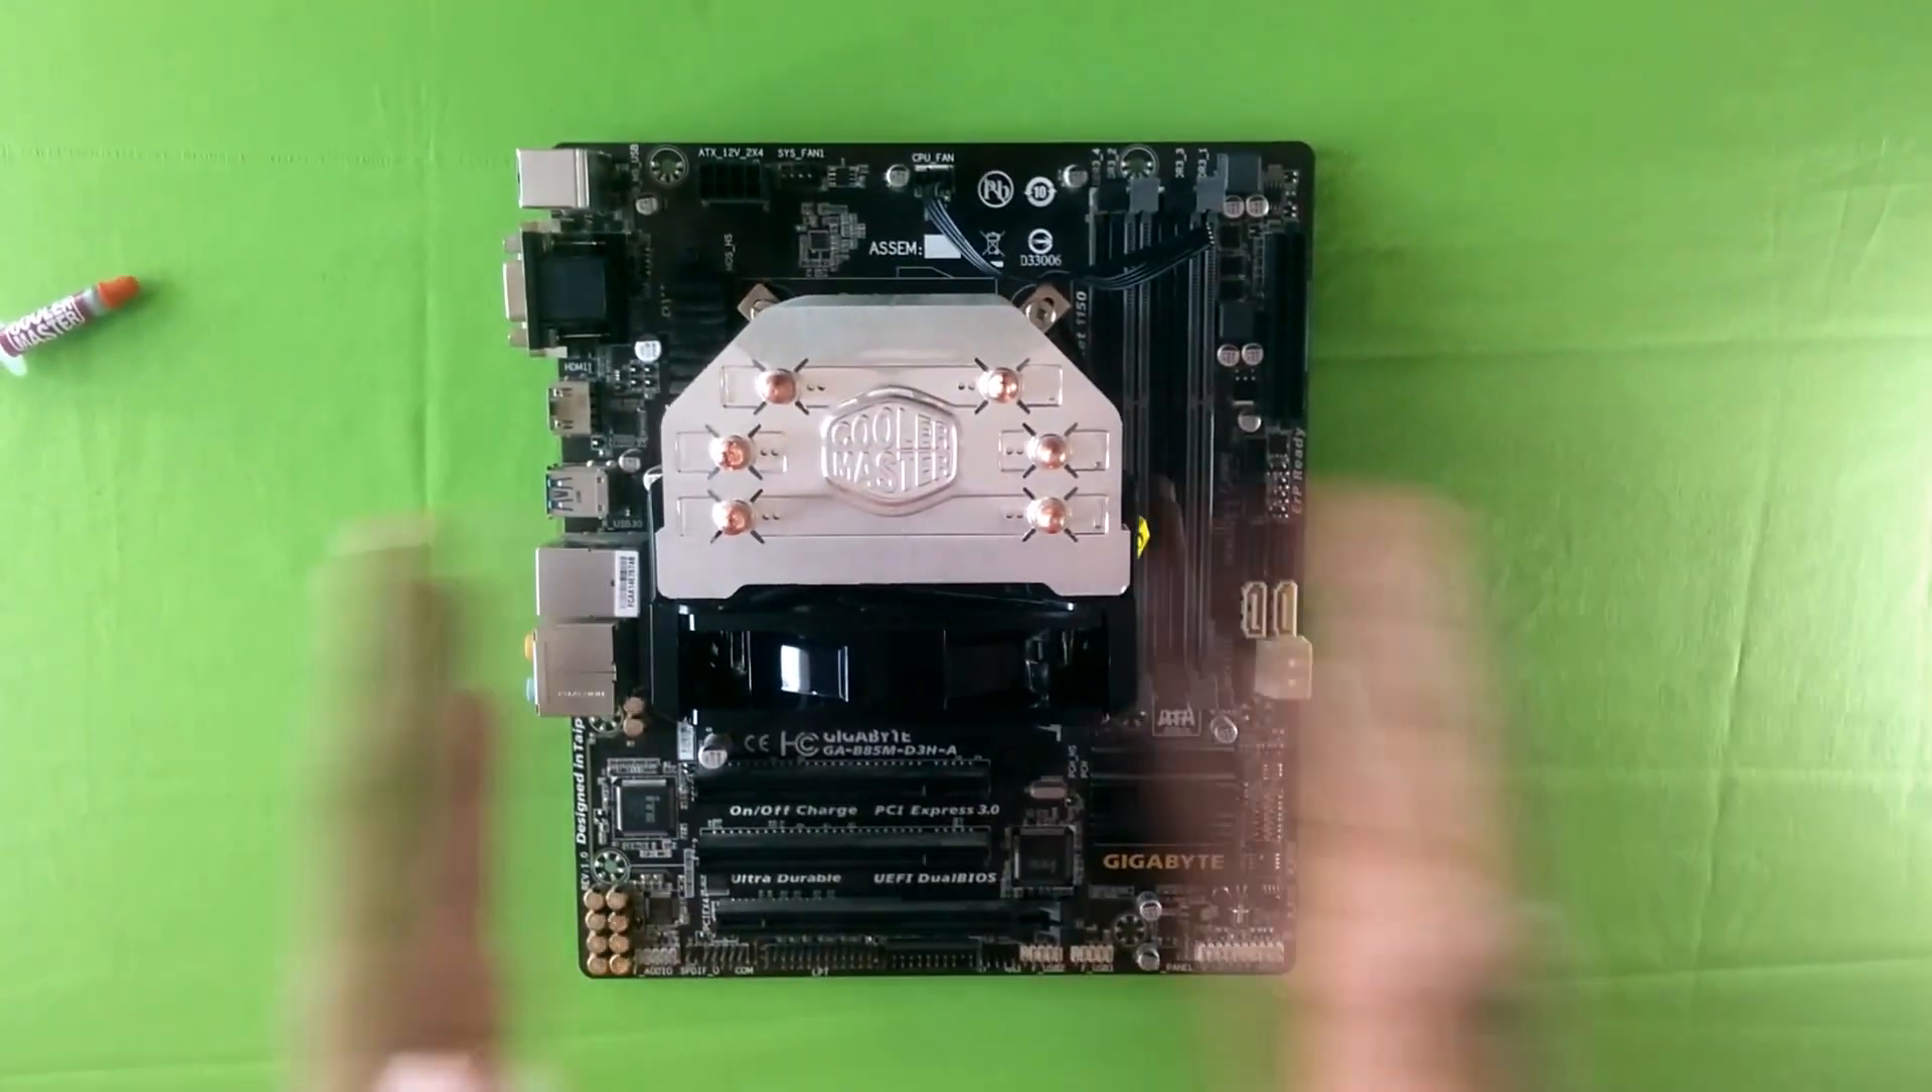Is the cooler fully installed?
Yes.